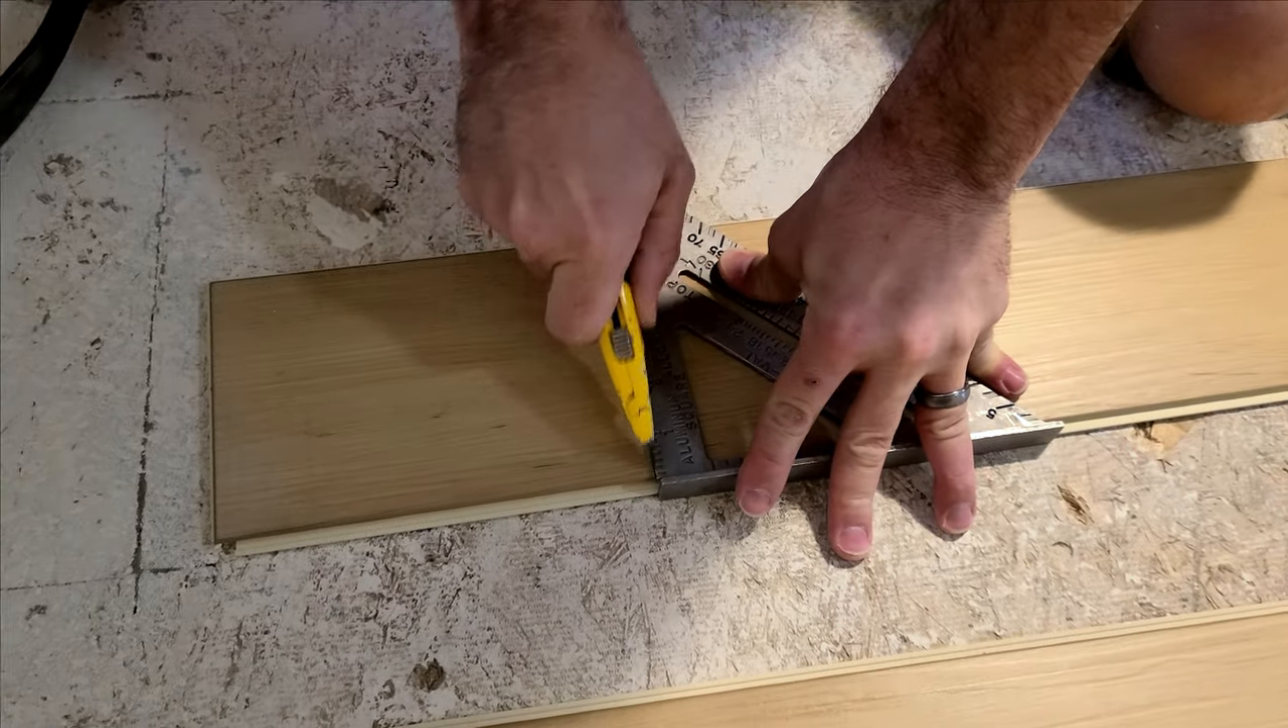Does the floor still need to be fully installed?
Yes.